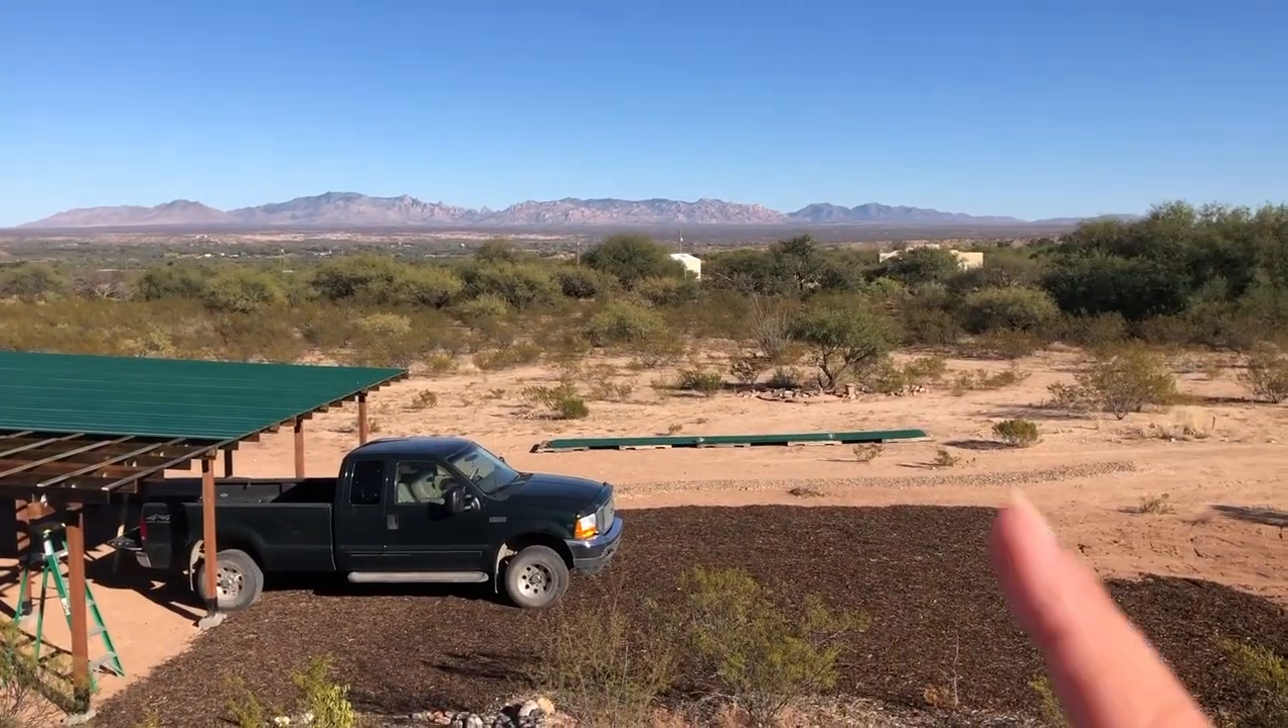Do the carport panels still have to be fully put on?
Yes.